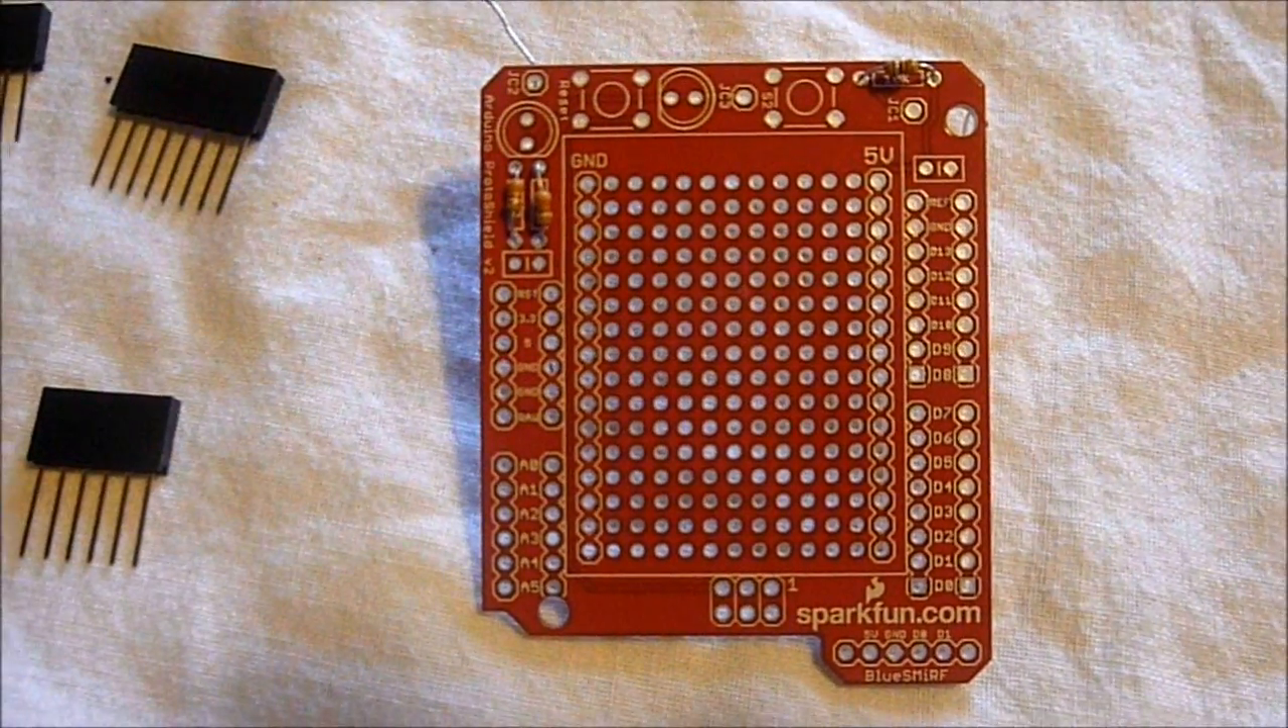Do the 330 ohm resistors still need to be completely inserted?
No.